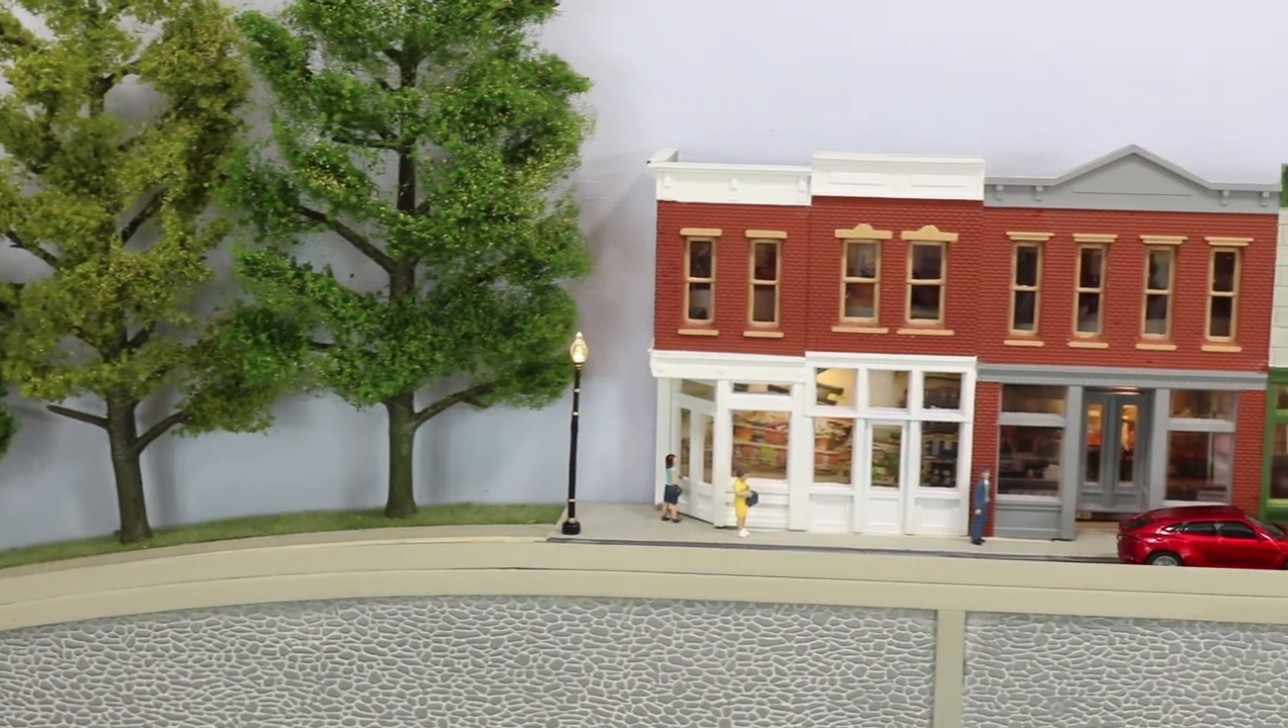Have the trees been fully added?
Yes.